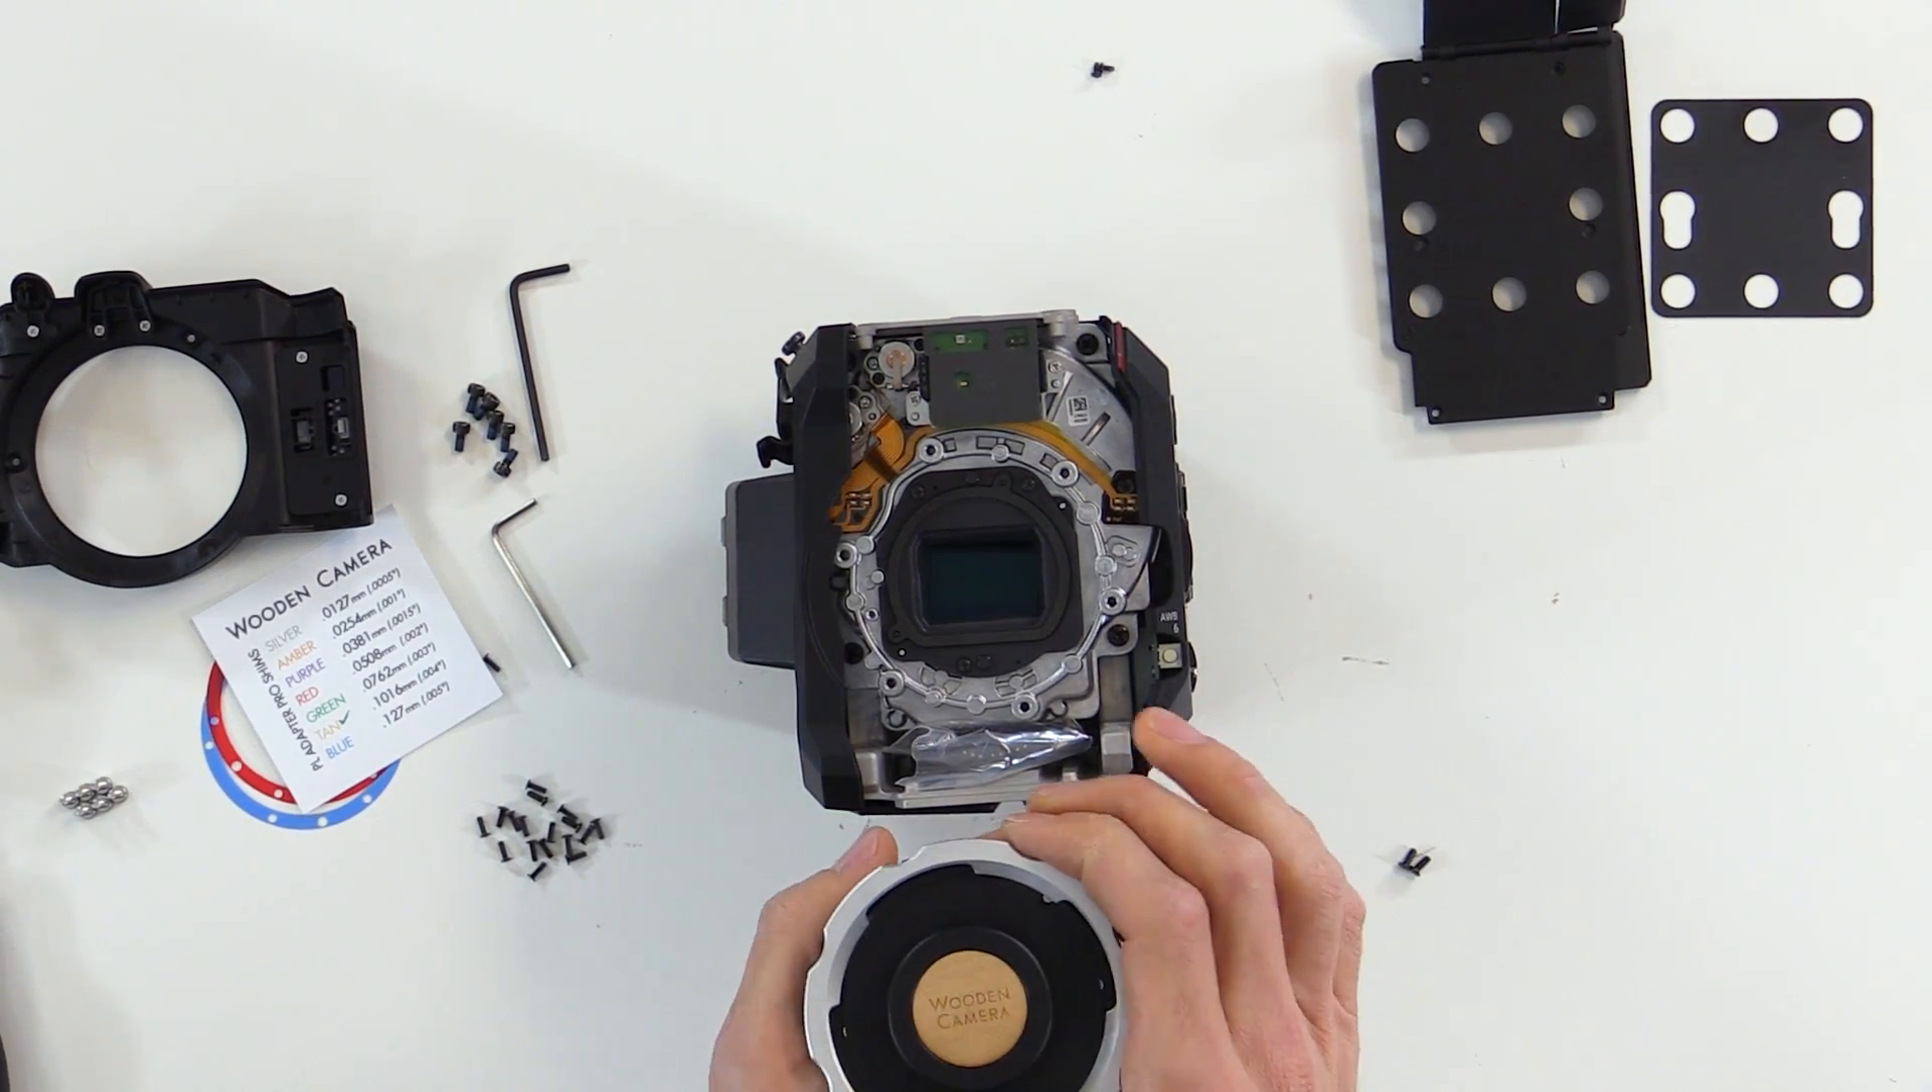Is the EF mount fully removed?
Yes.